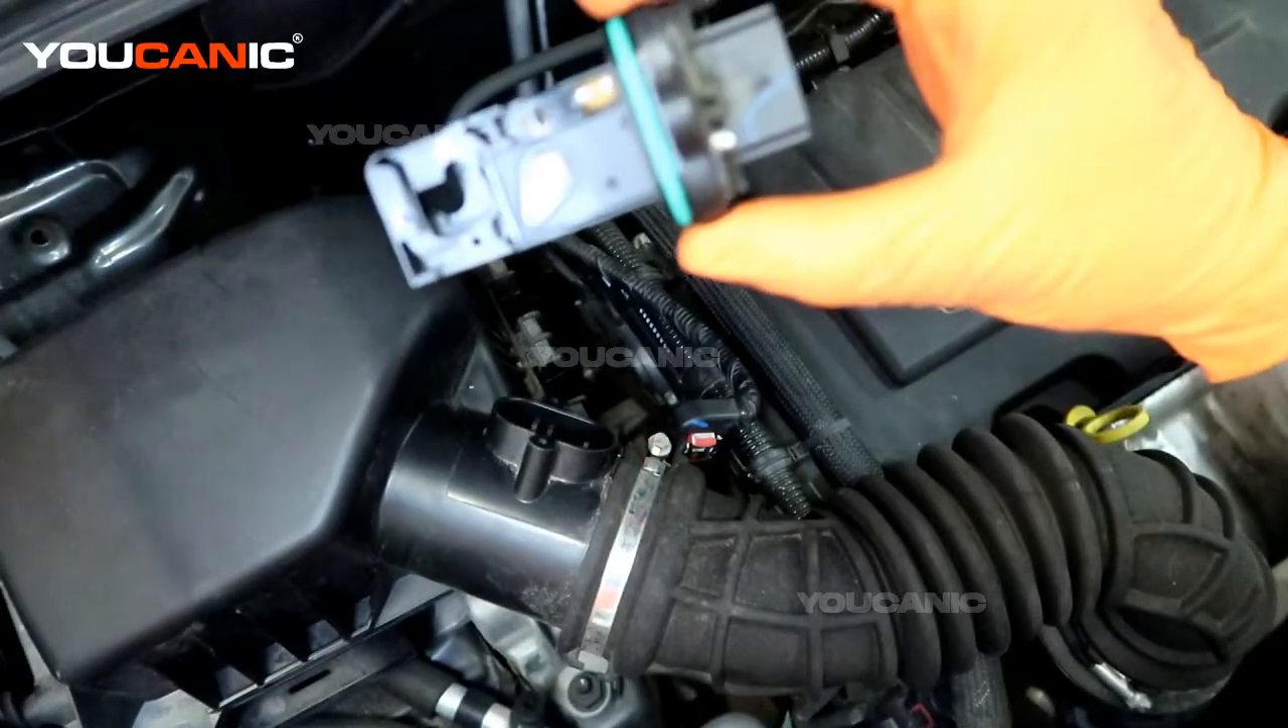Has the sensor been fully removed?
Yes.